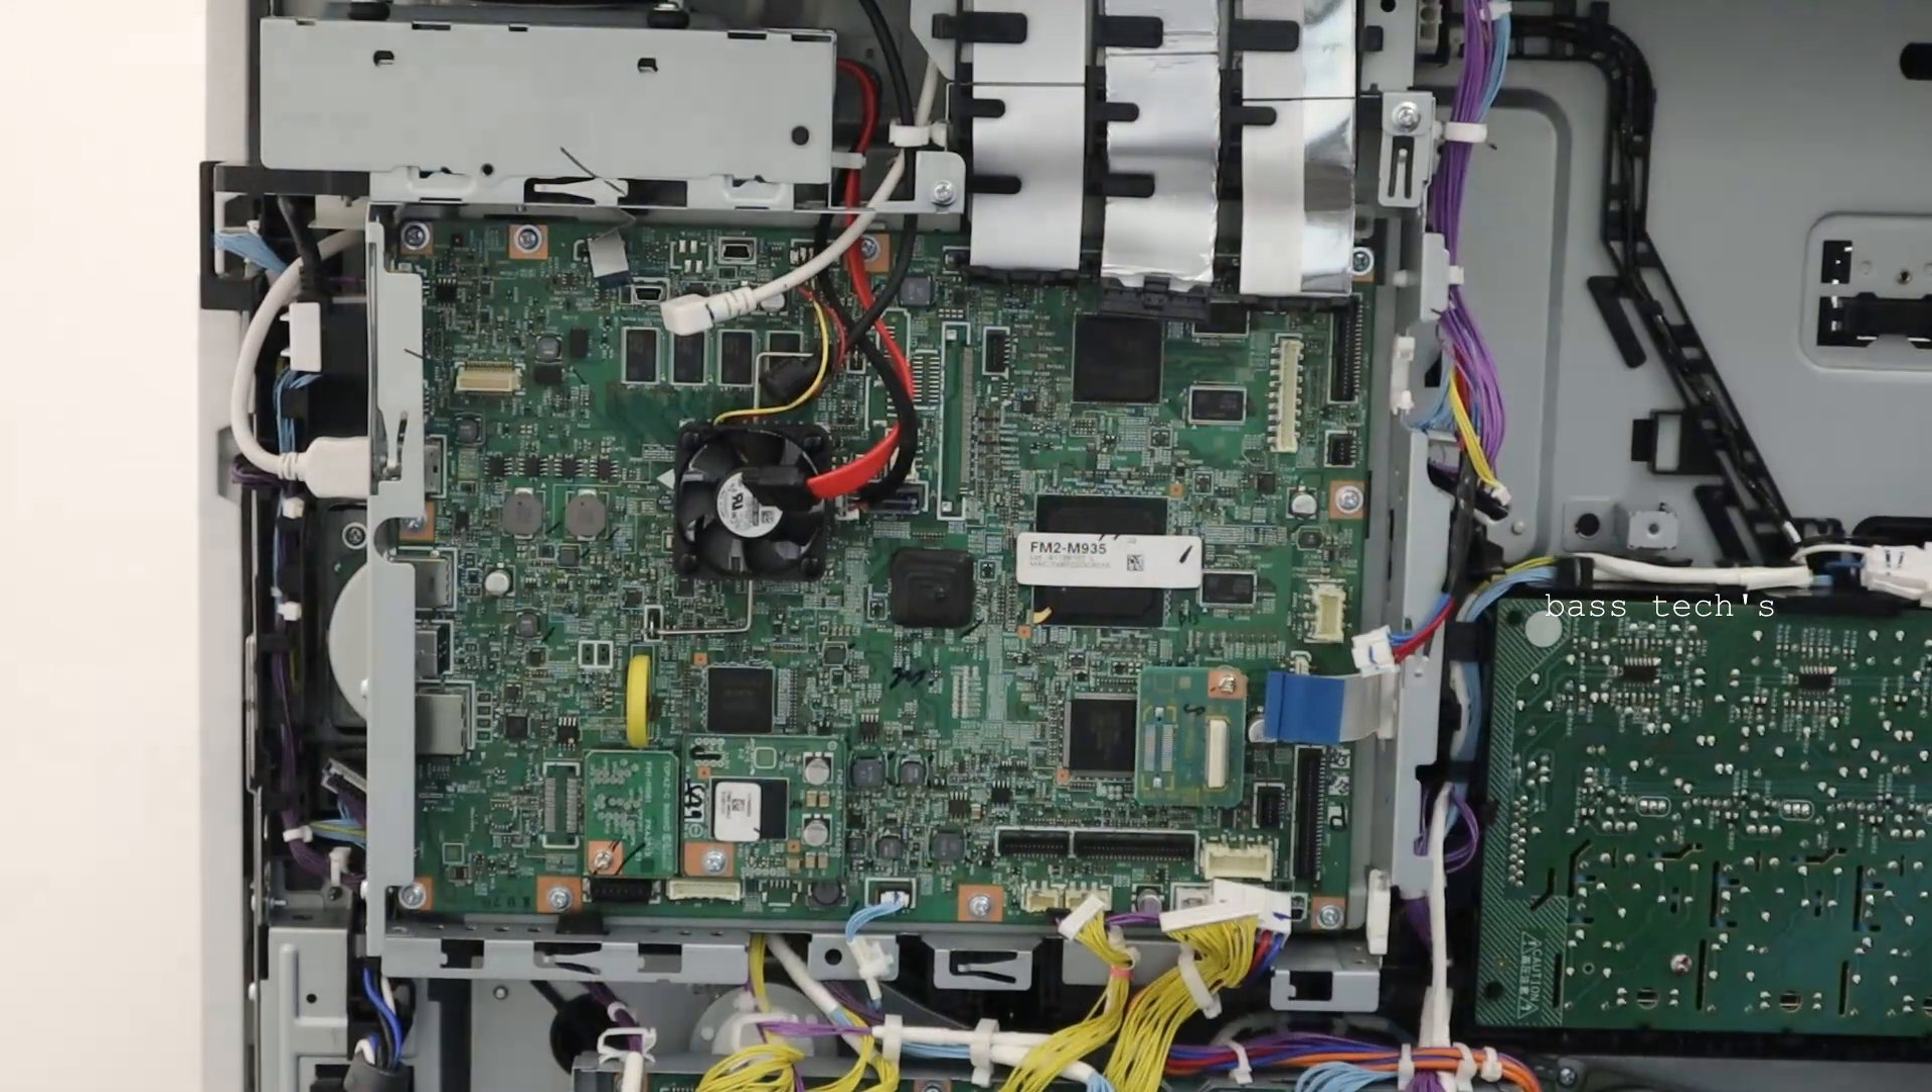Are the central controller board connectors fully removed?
No.